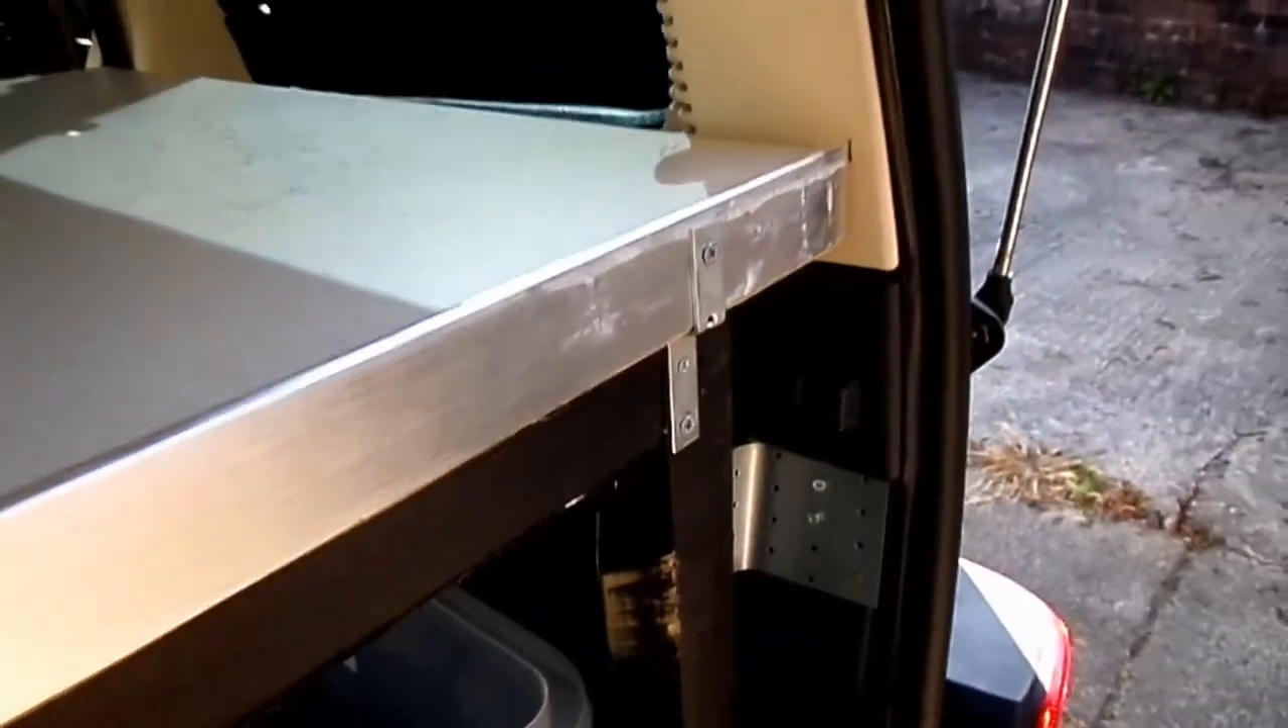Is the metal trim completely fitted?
Yes.